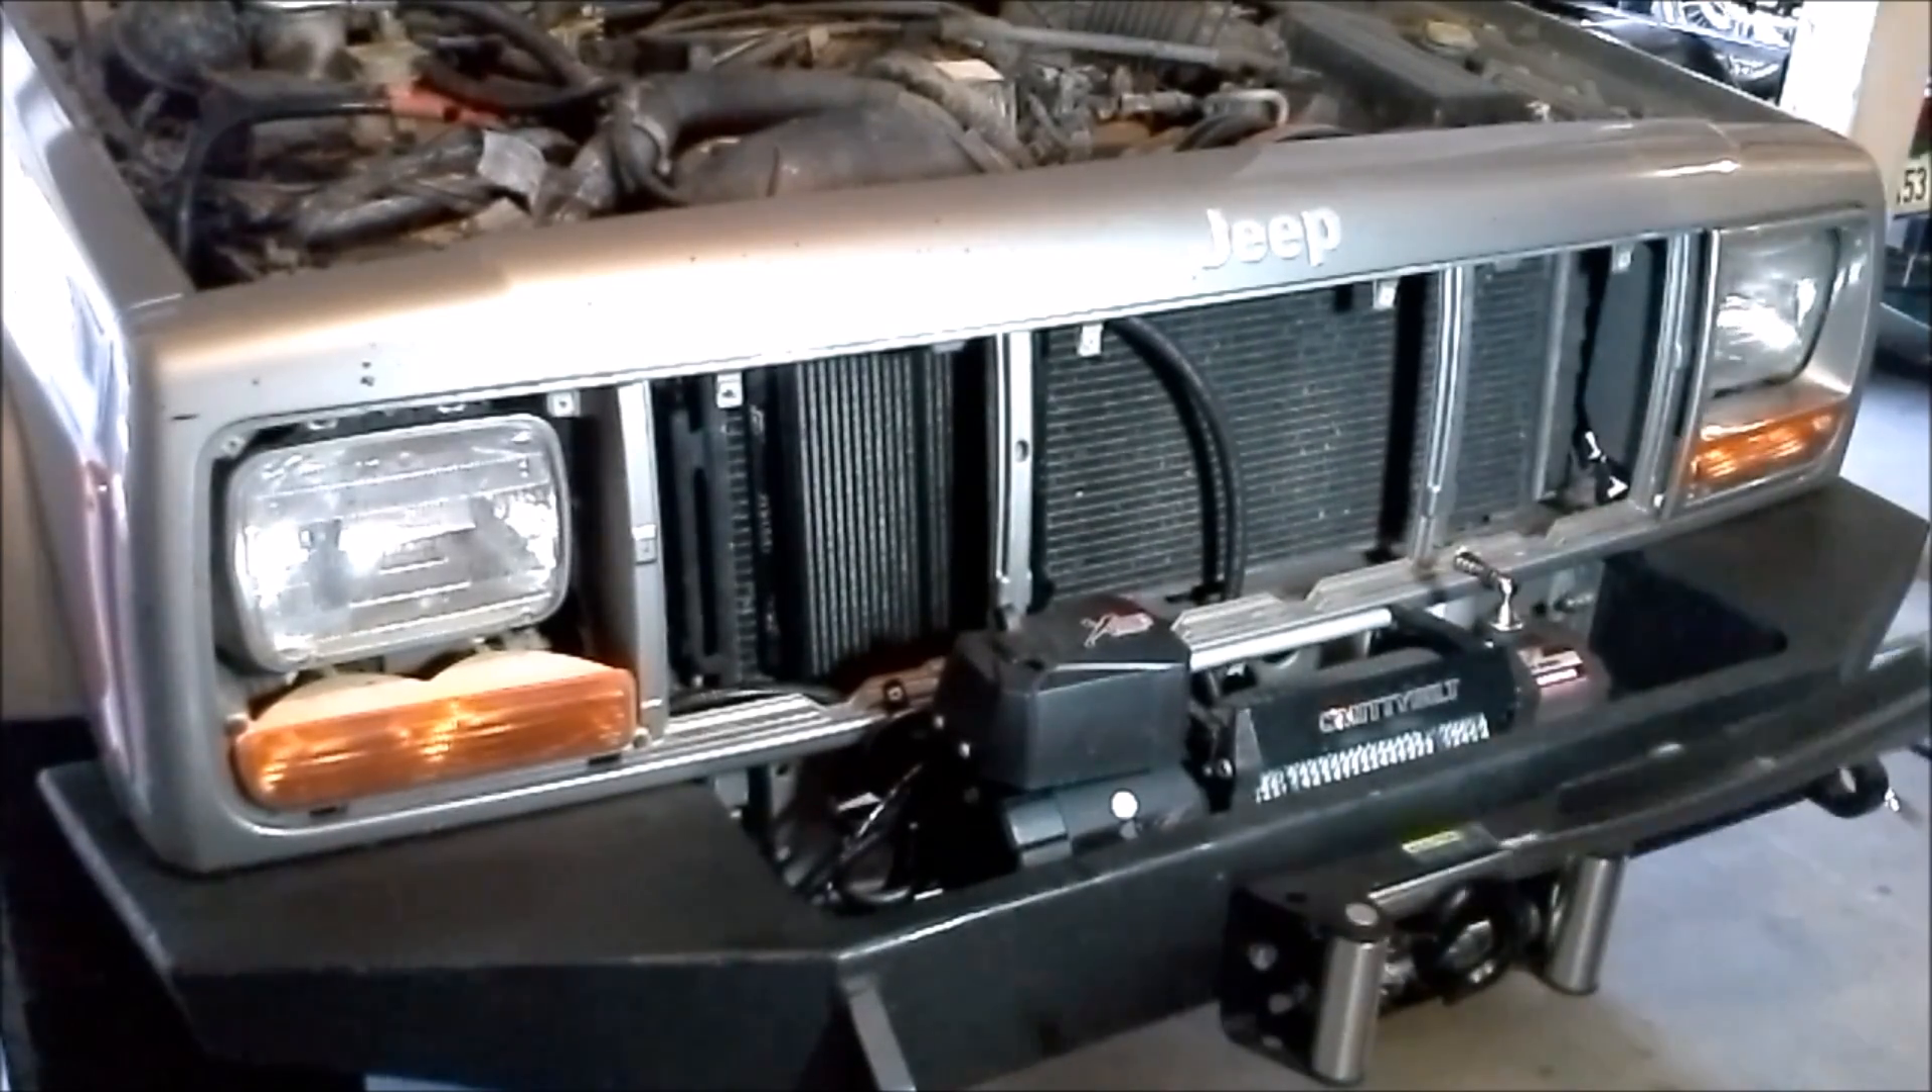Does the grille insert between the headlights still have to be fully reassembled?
Yes.